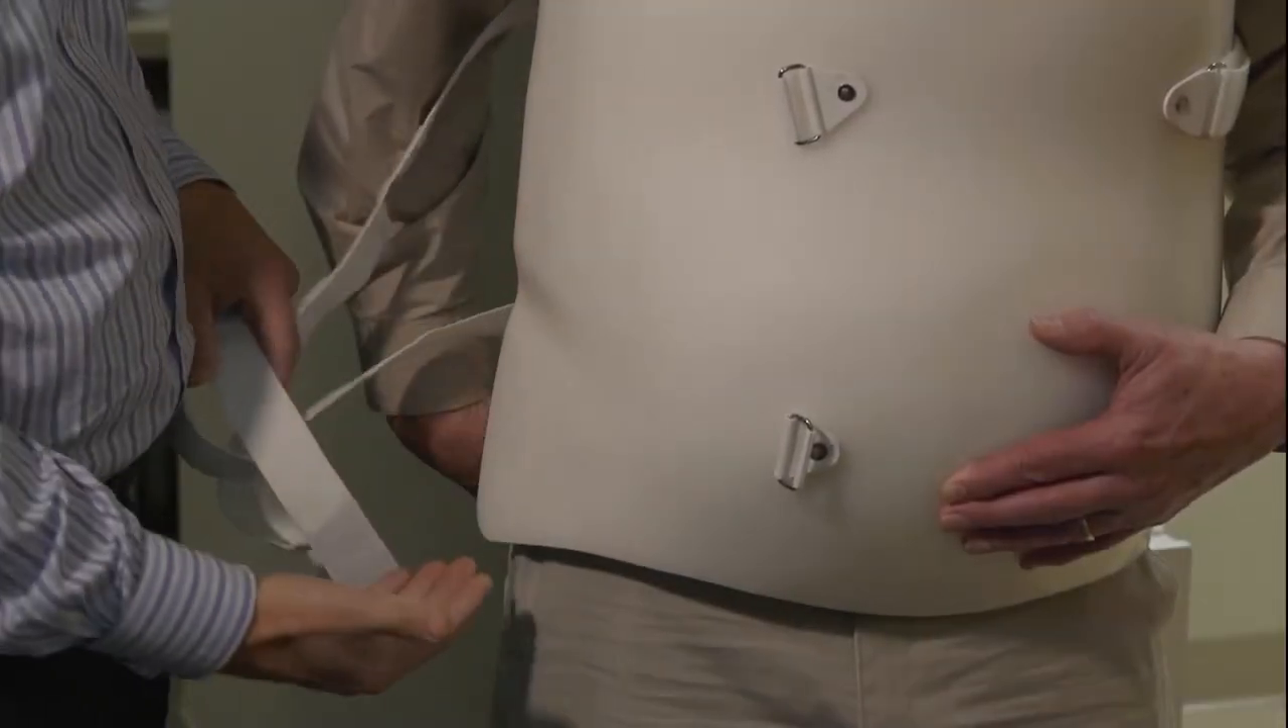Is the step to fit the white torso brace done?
No.